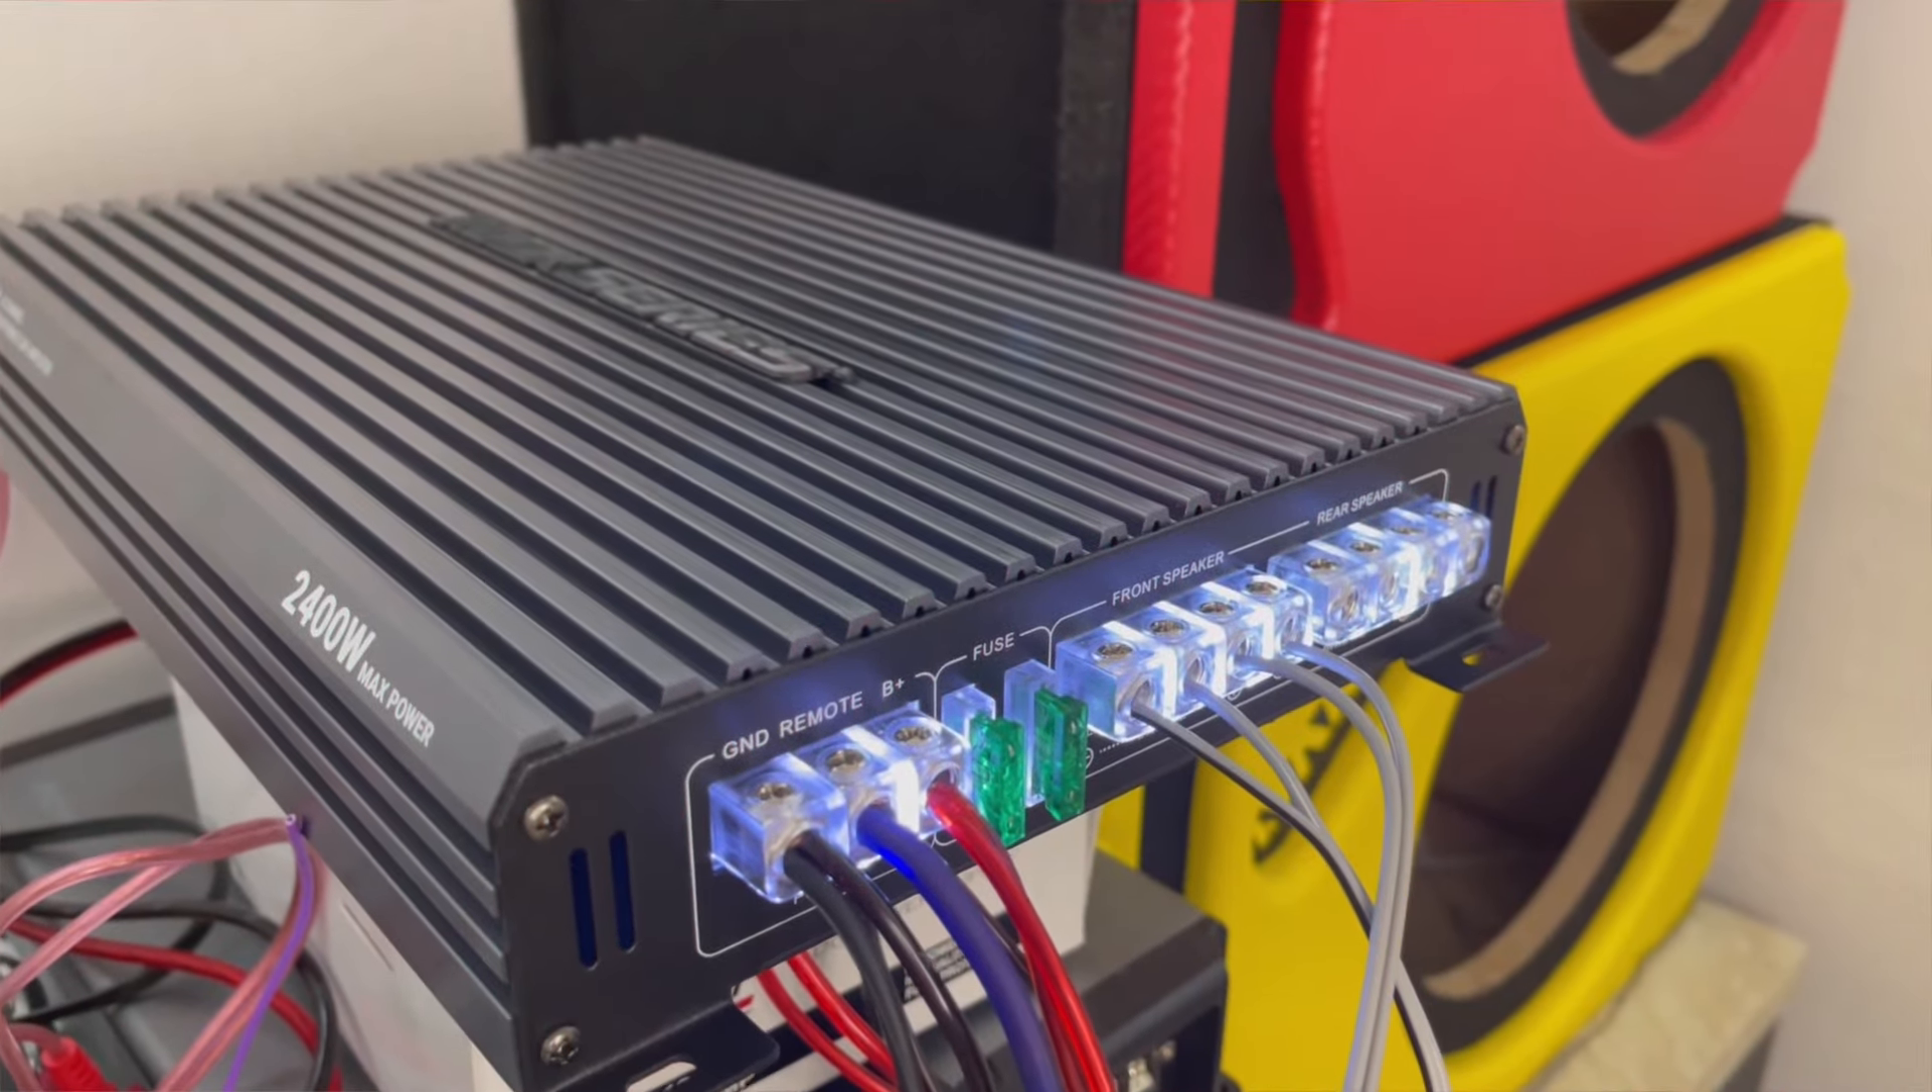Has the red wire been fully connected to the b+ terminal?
Yes.